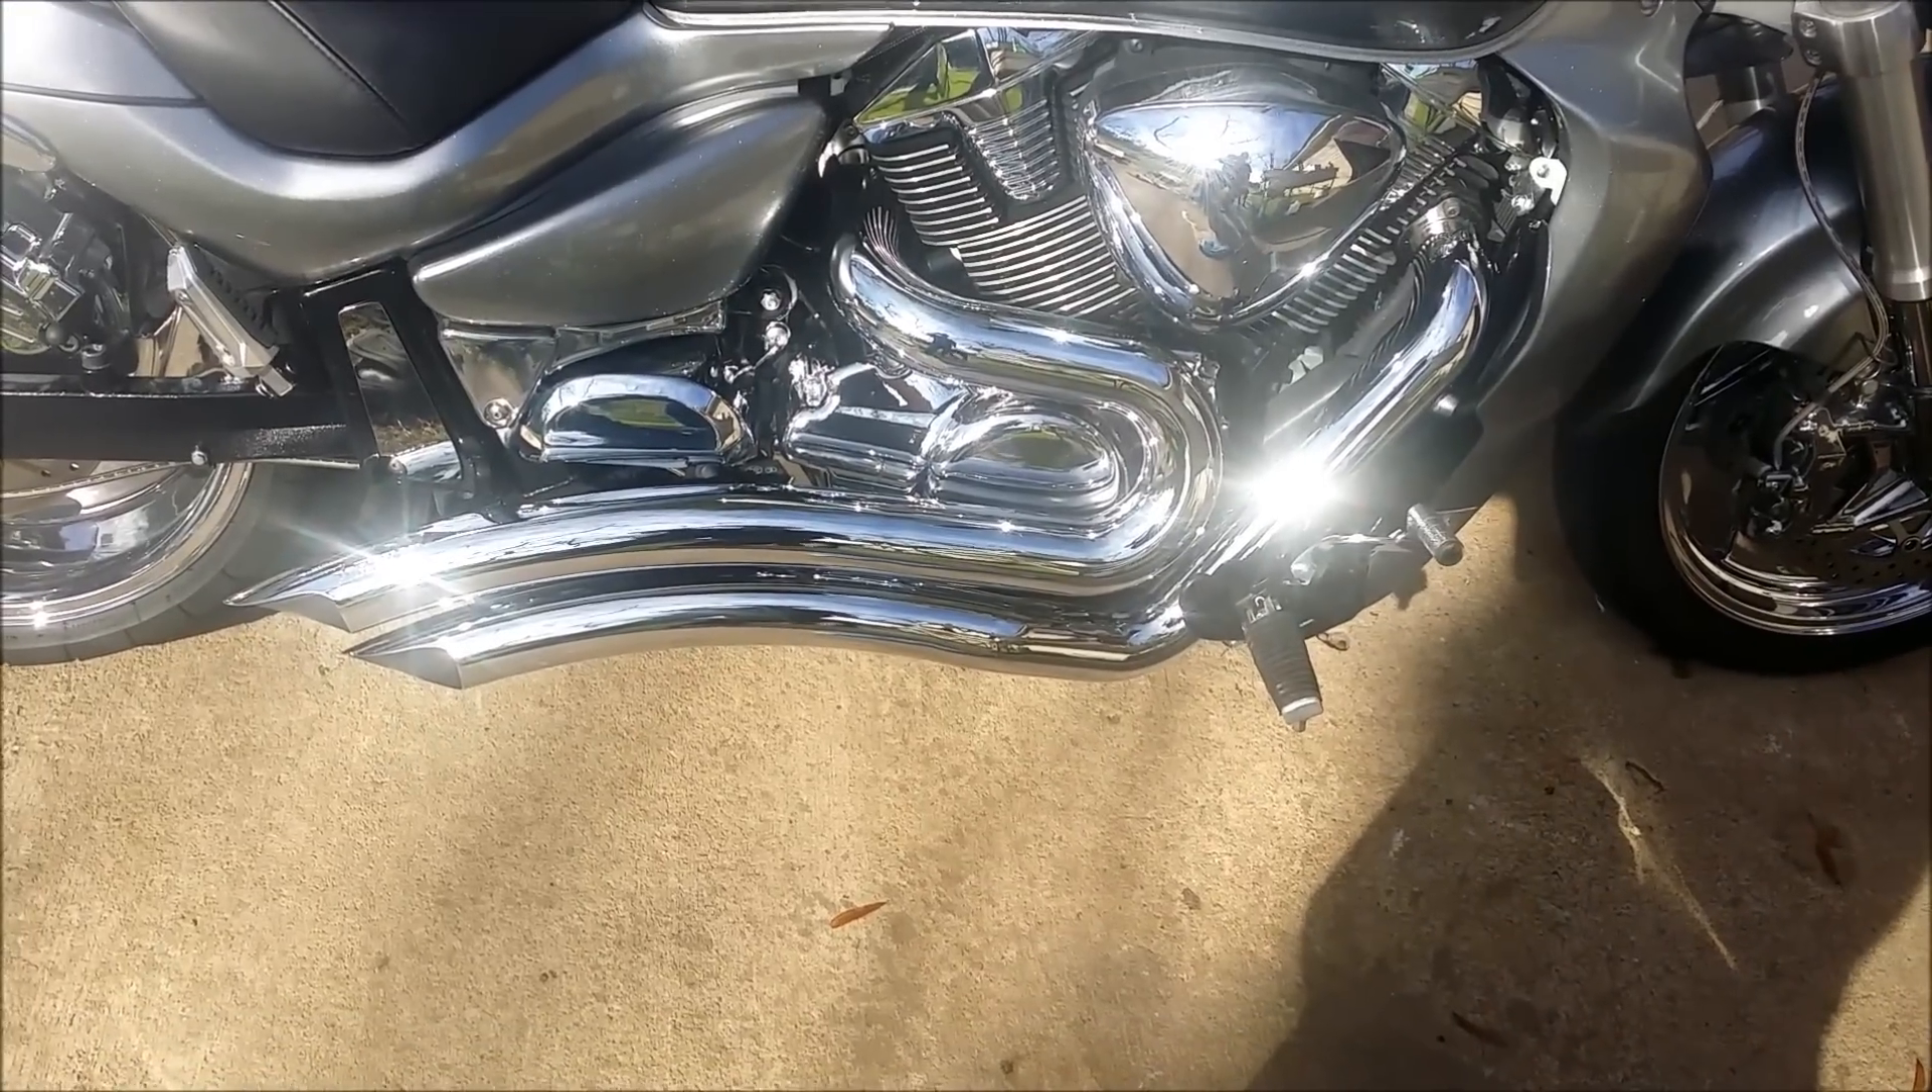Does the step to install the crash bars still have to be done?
Yes.